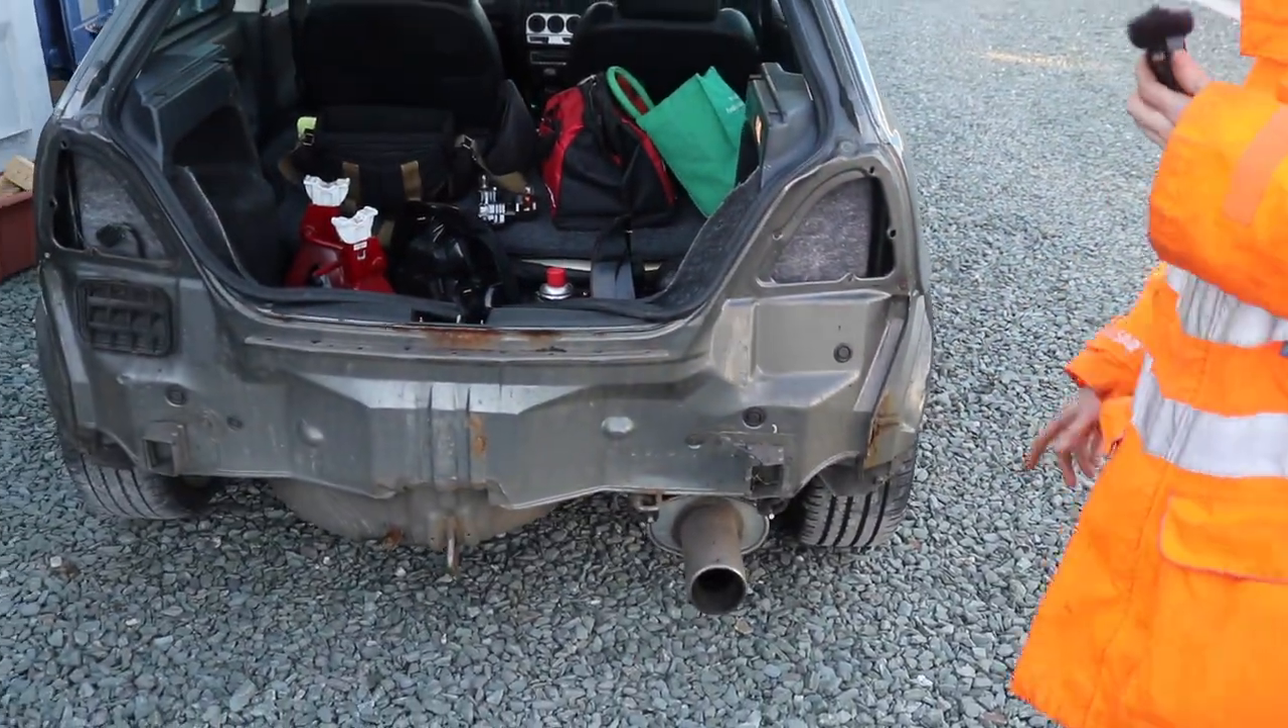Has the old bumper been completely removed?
Yes.